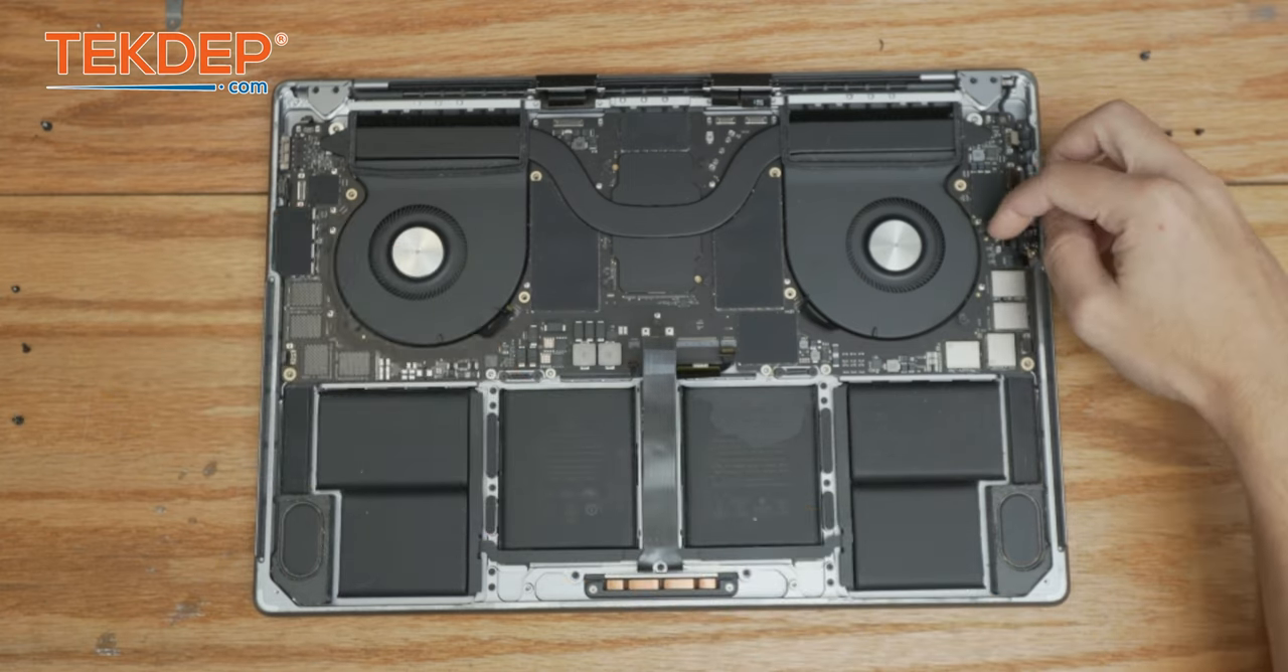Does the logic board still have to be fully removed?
Yes.